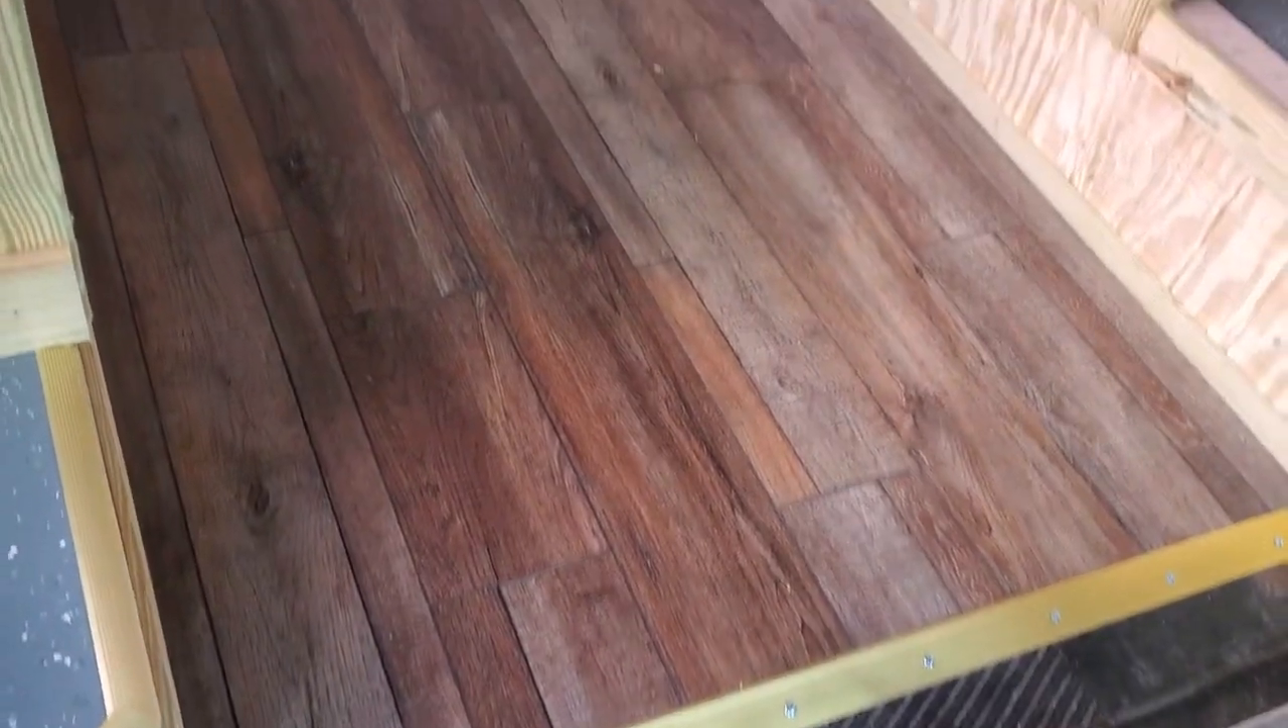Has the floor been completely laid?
Yes.